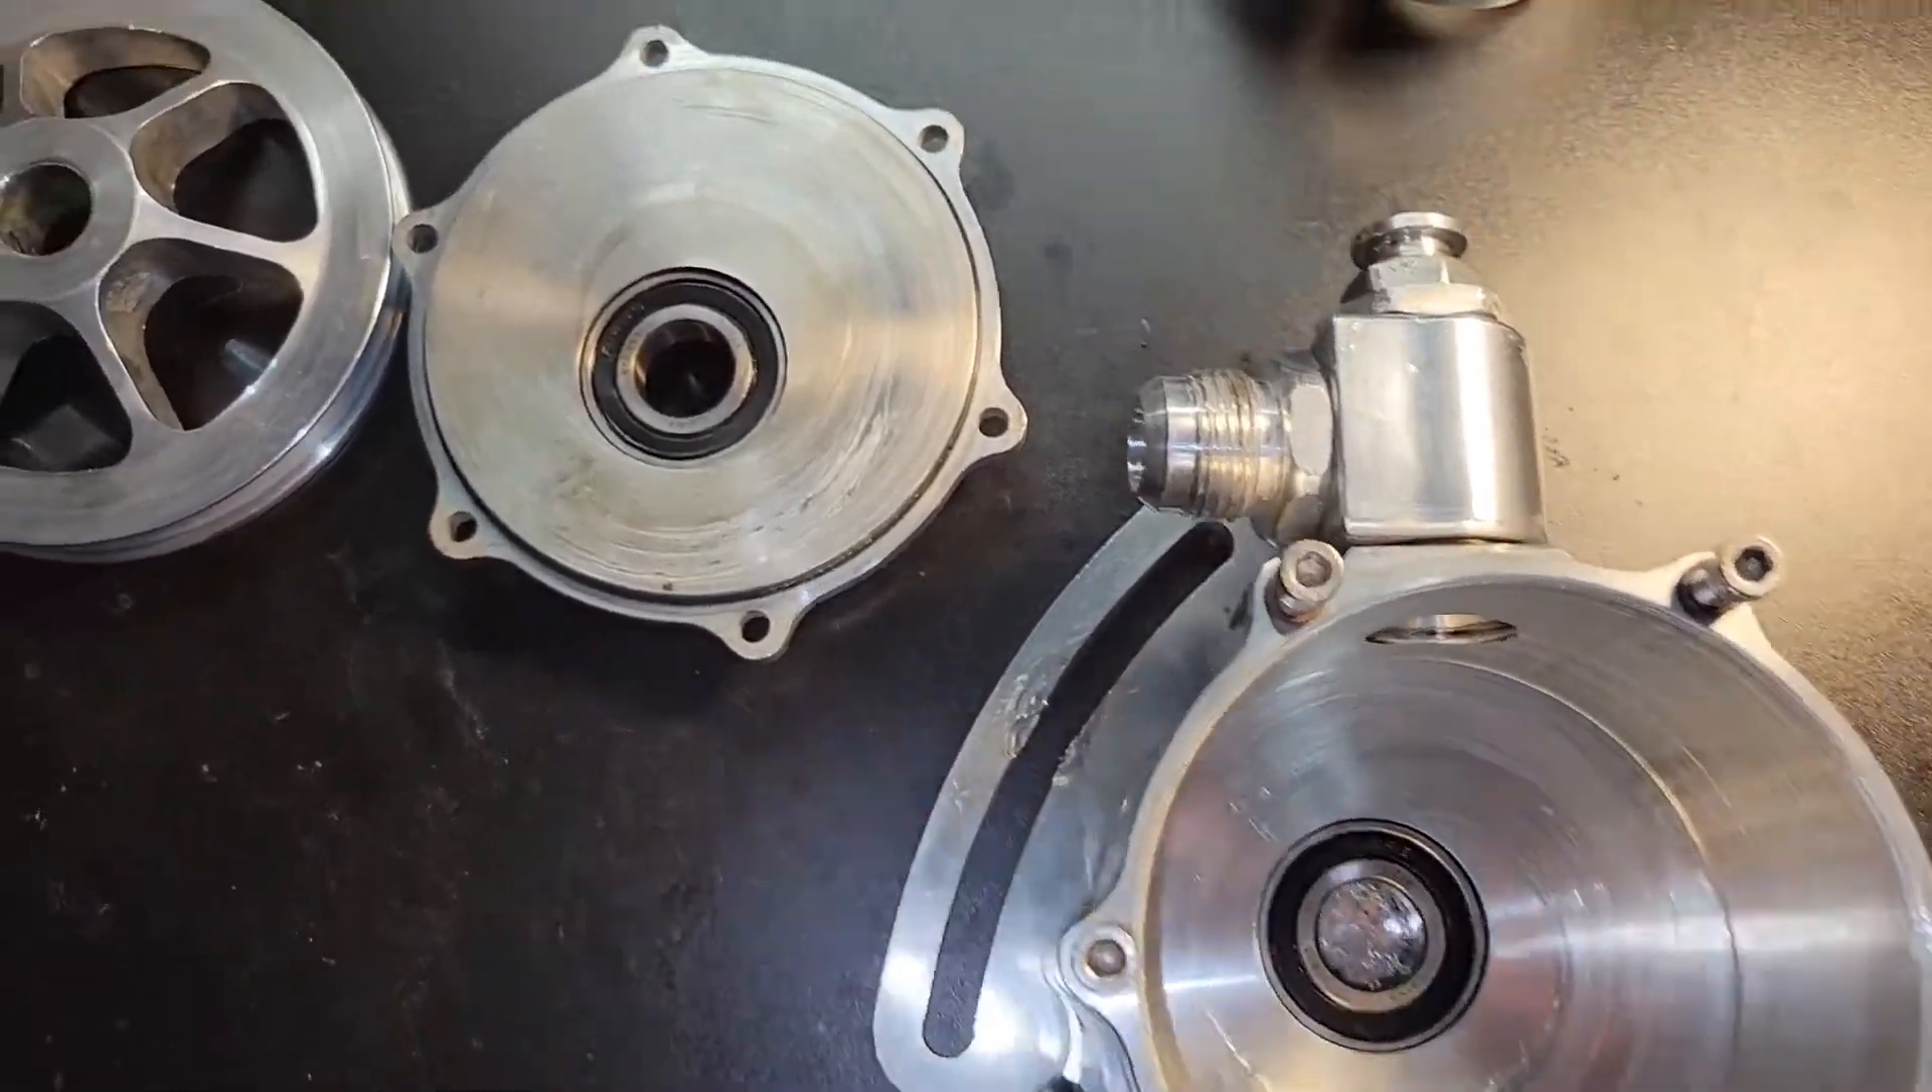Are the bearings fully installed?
Yes.